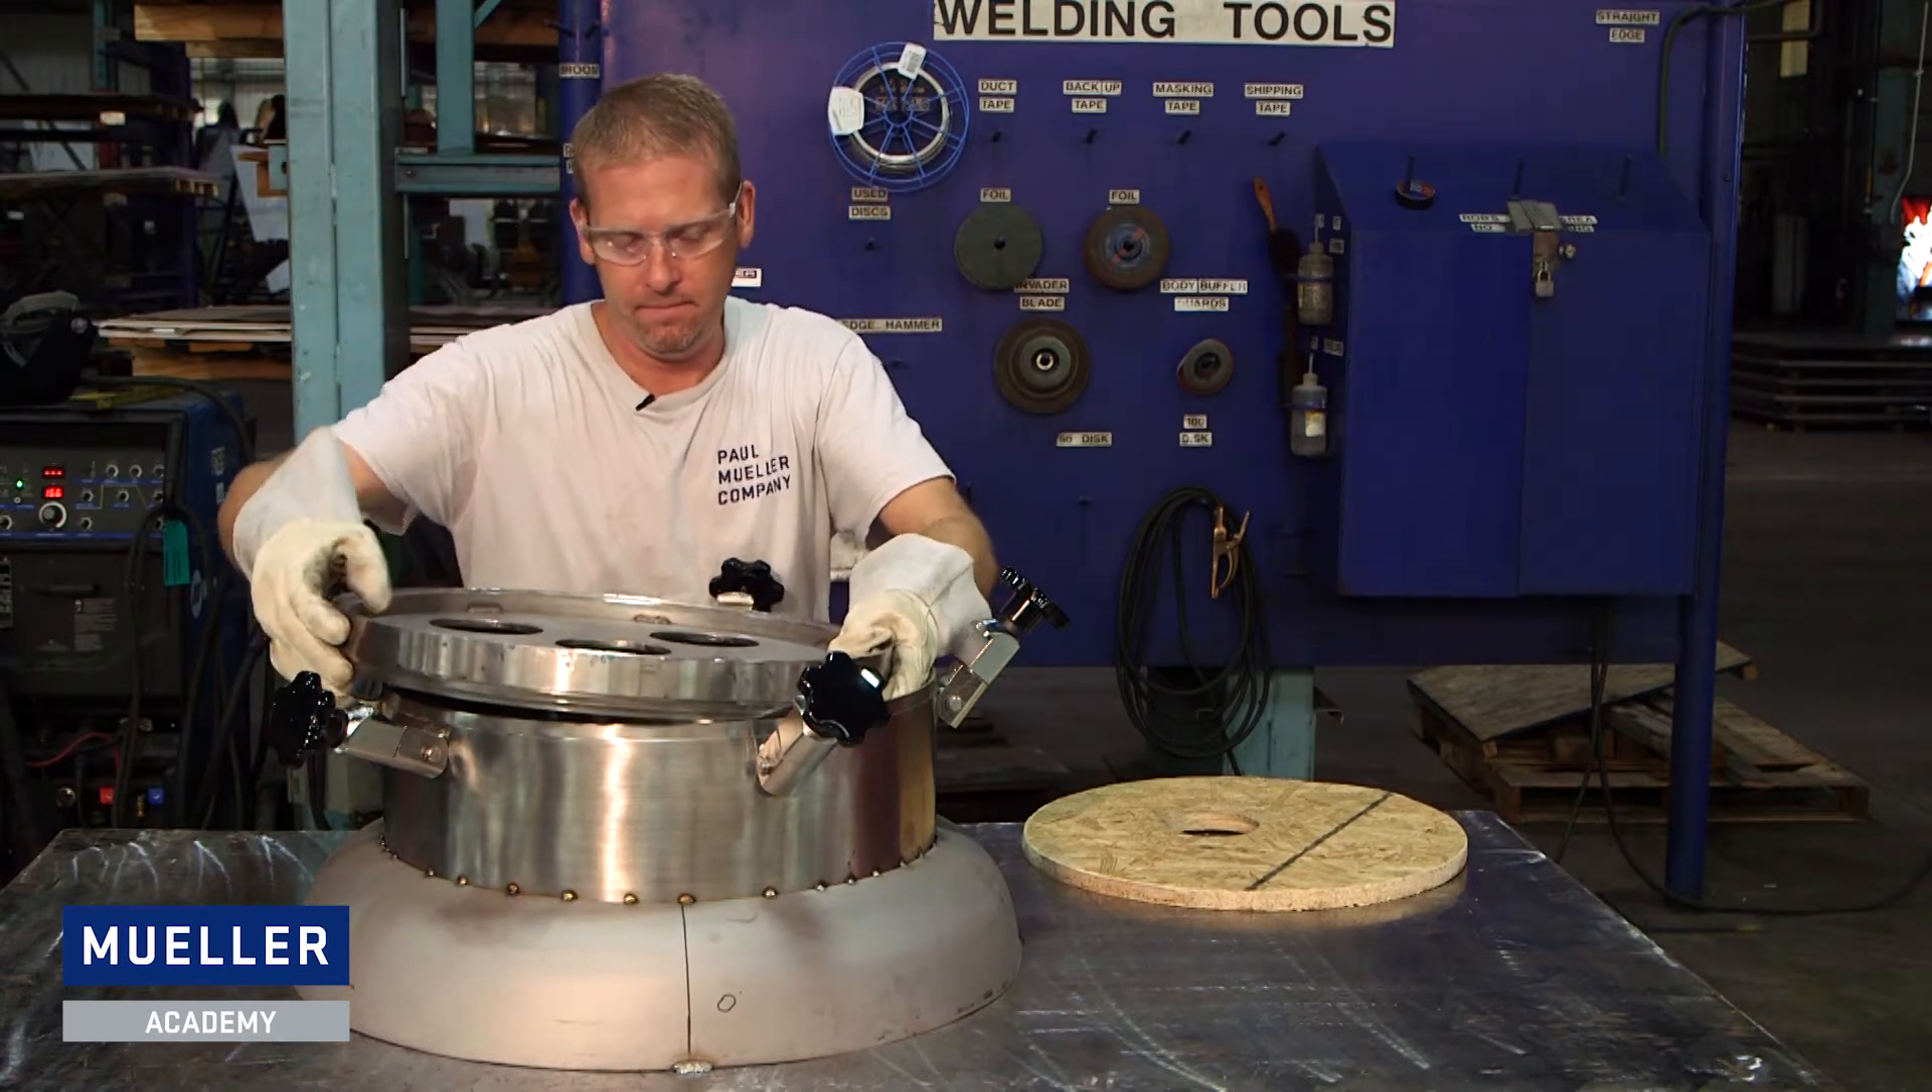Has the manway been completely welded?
No.